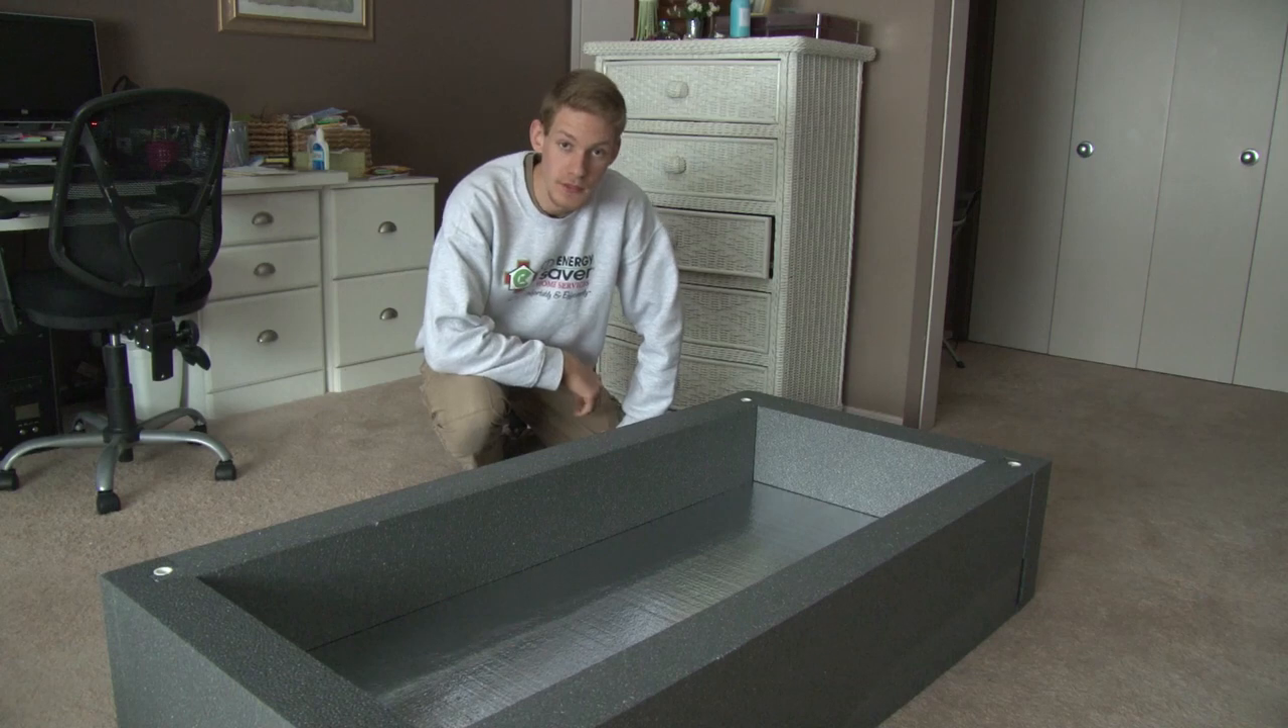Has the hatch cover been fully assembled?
Yes.